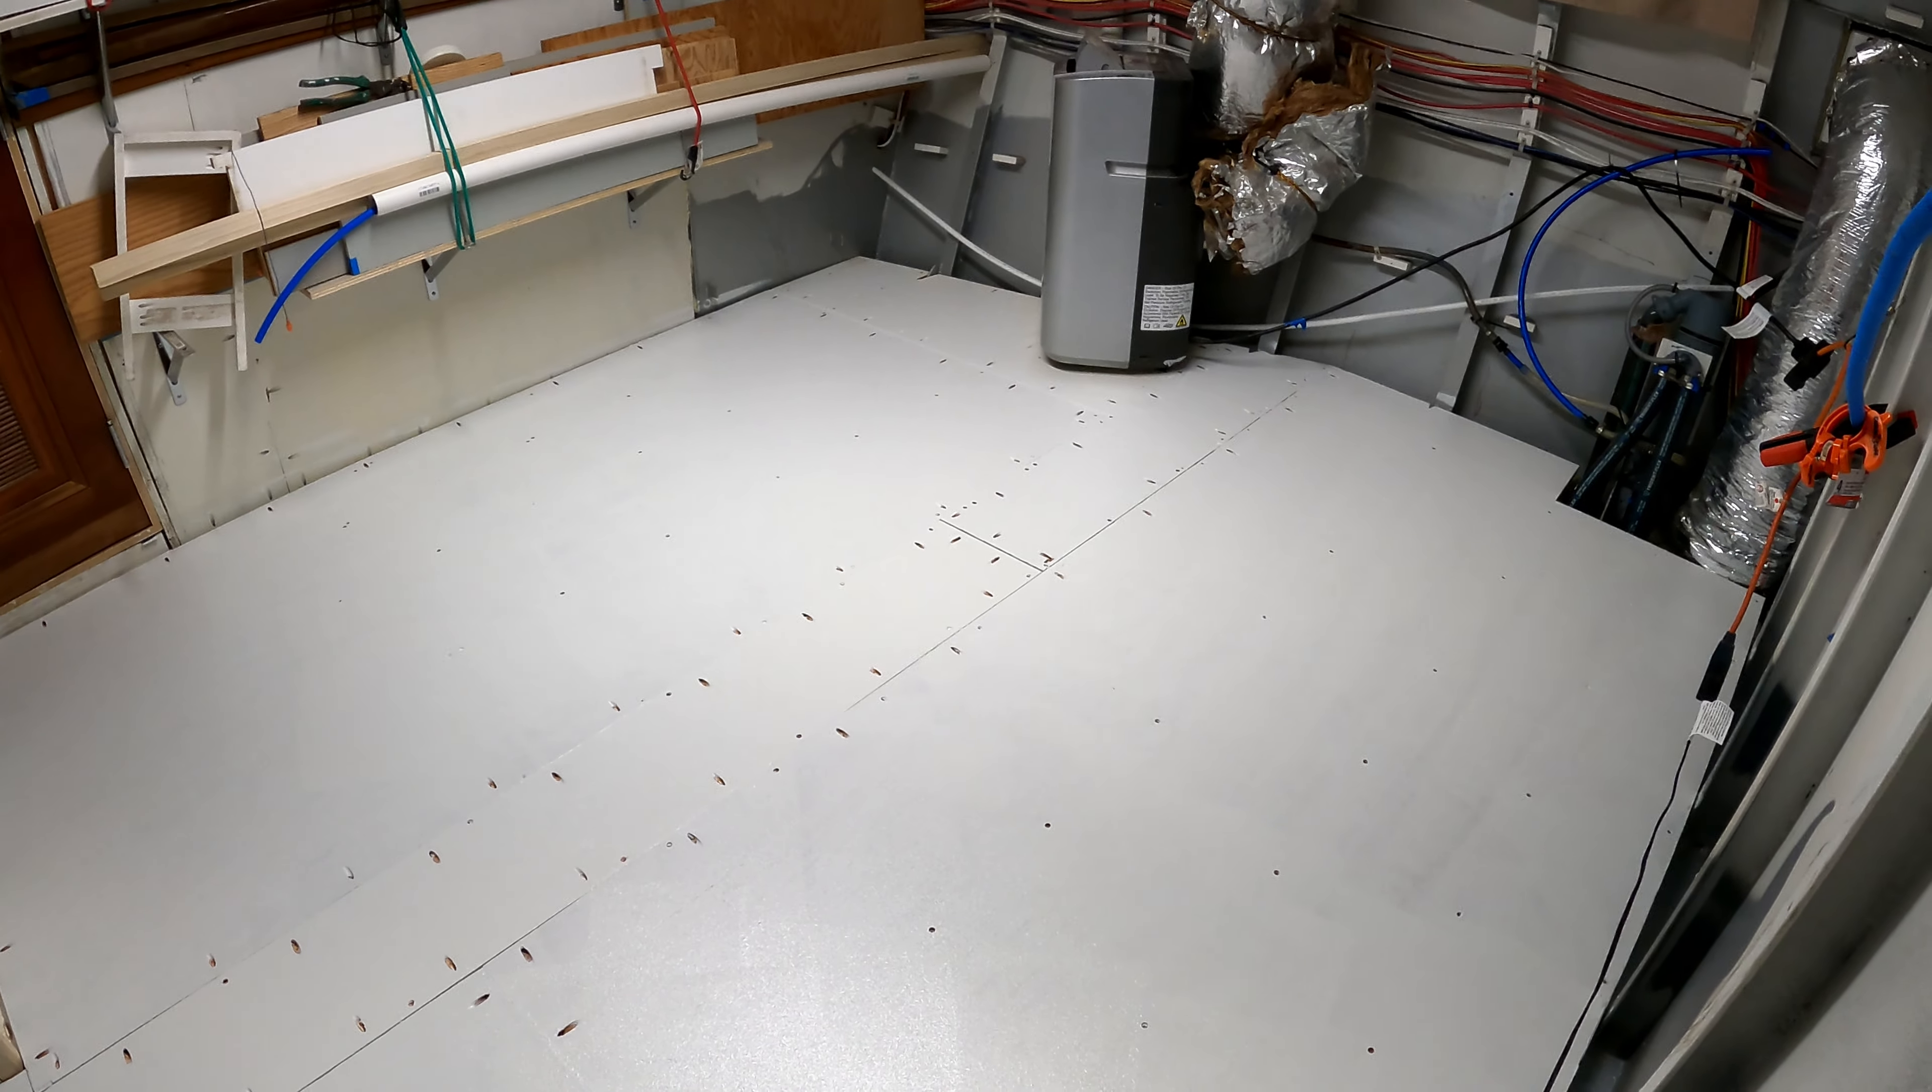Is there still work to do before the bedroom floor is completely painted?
No.